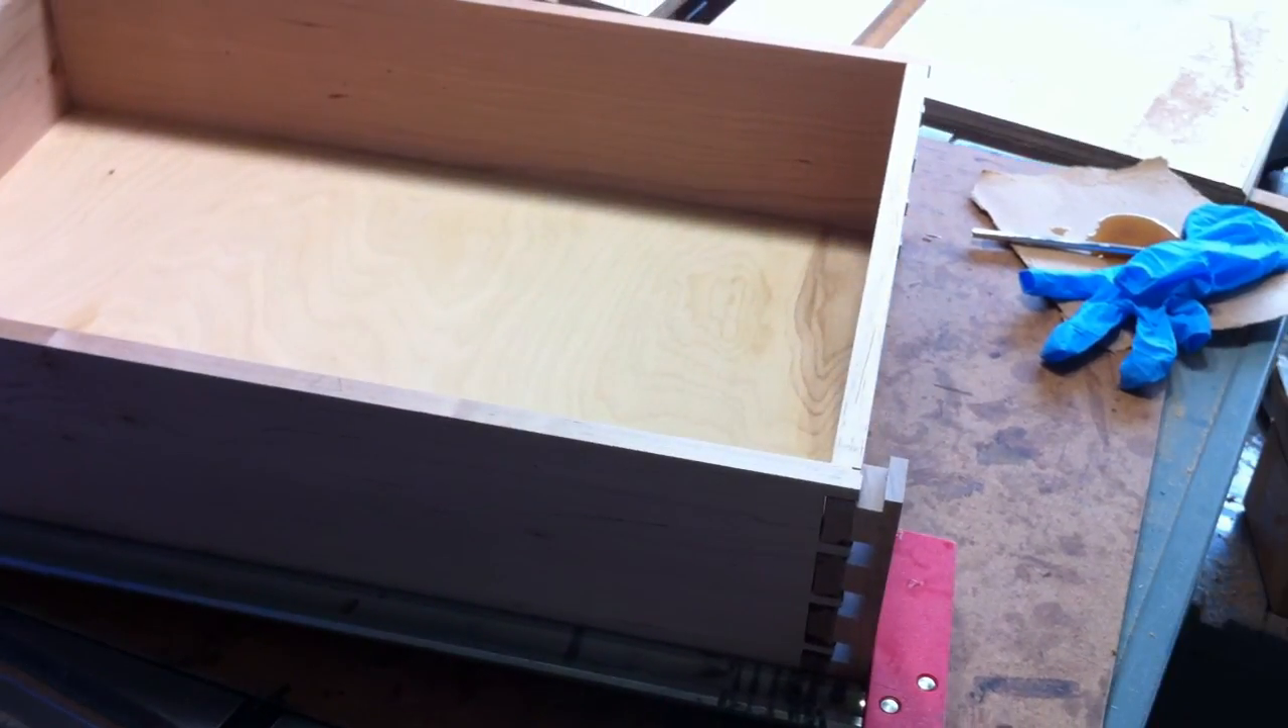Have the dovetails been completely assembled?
Yes.